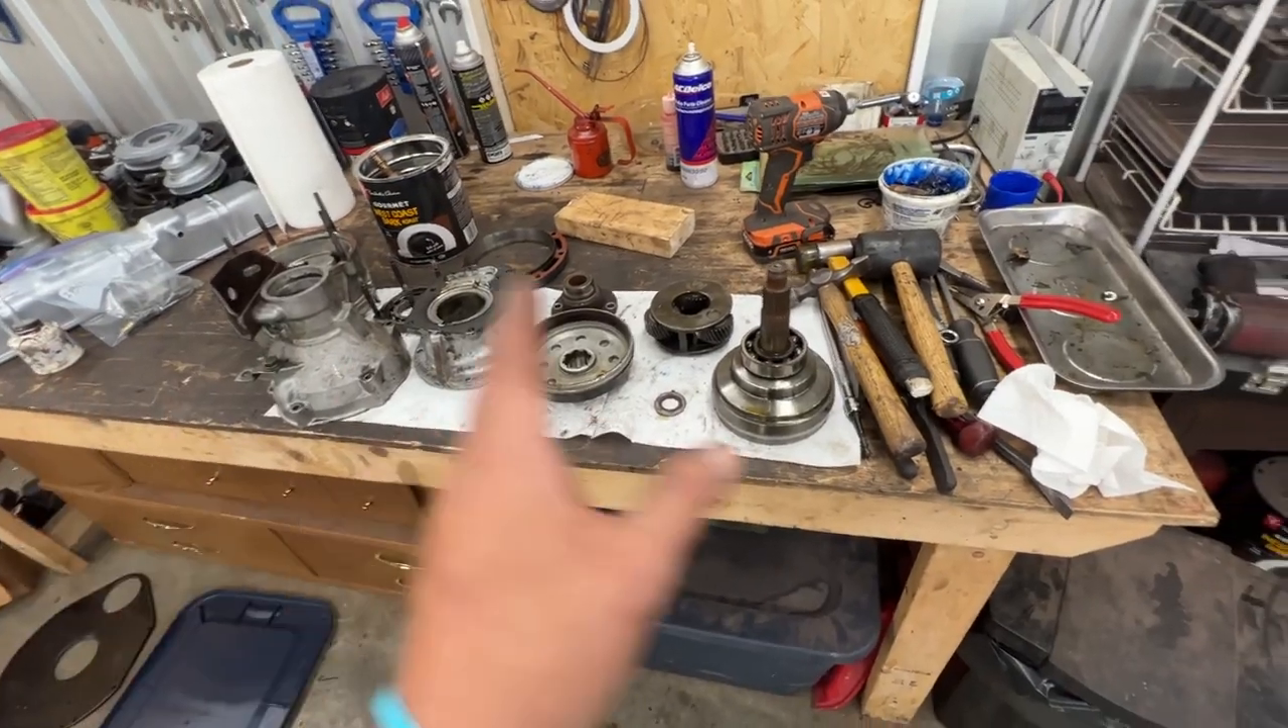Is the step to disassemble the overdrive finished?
Yes.